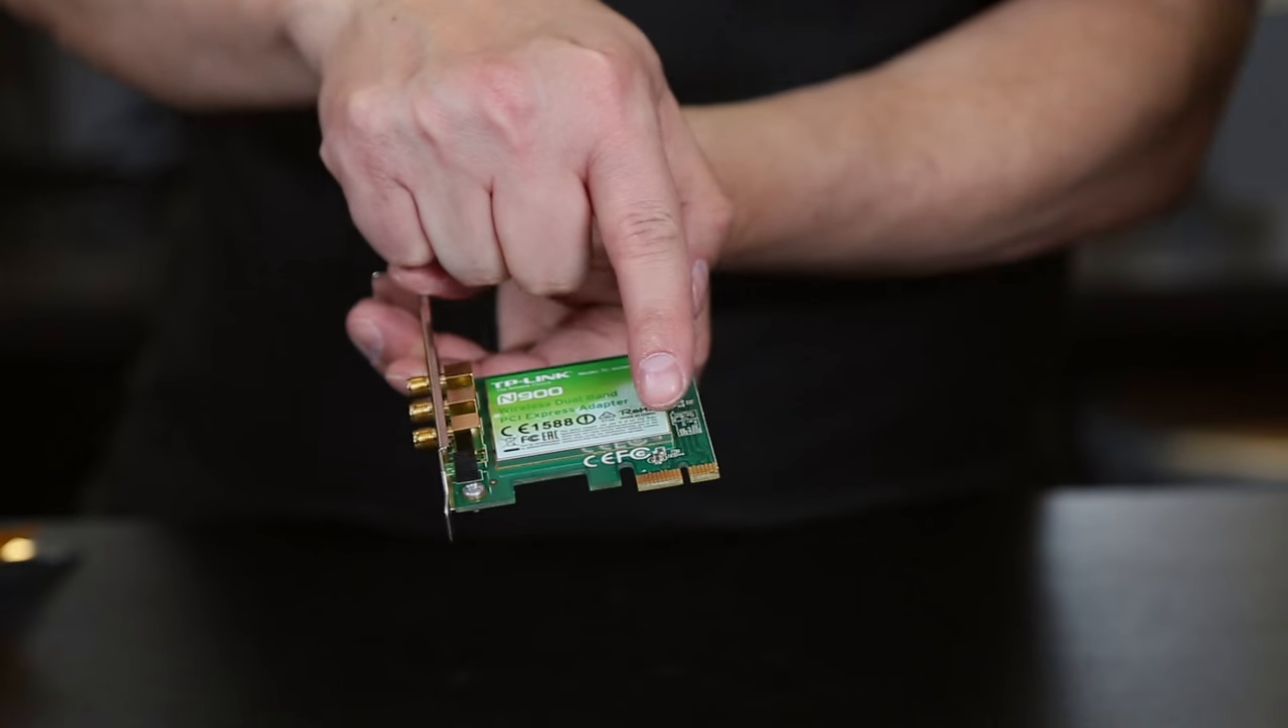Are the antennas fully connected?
No.